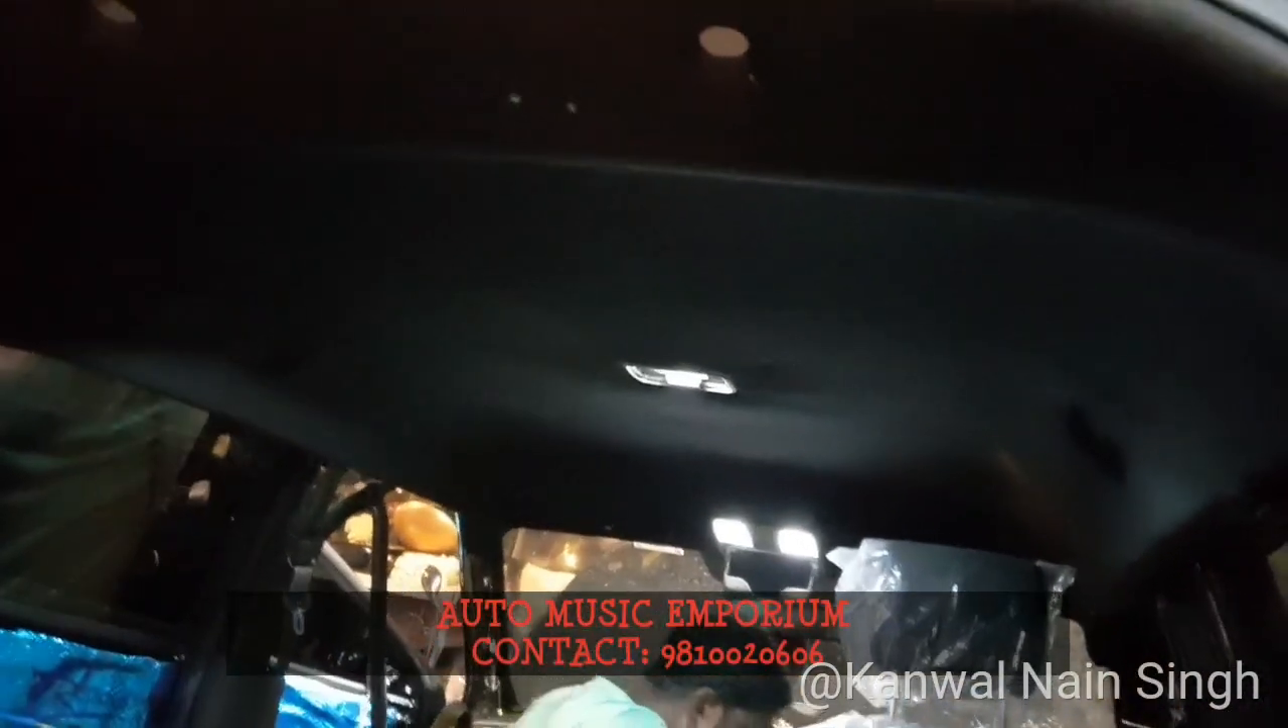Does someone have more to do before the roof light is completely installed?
No.